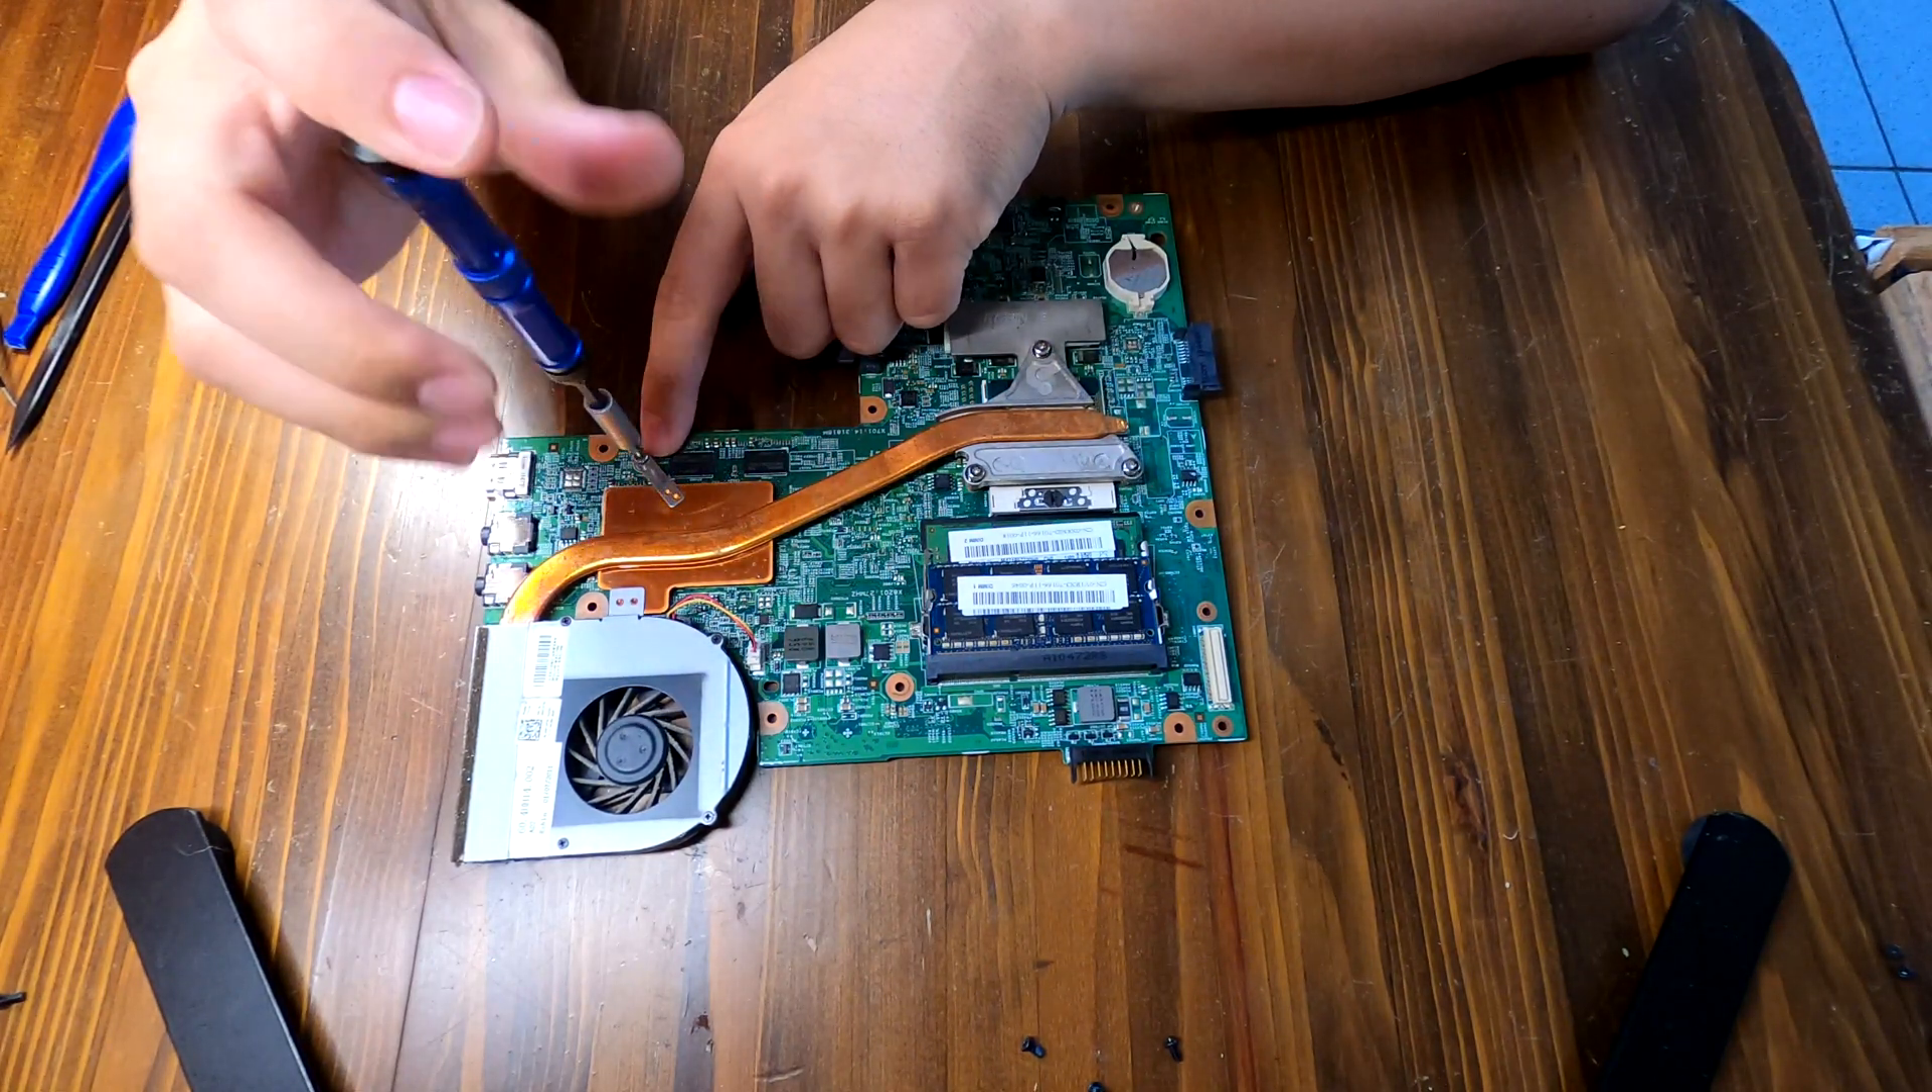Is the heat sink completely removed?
No.